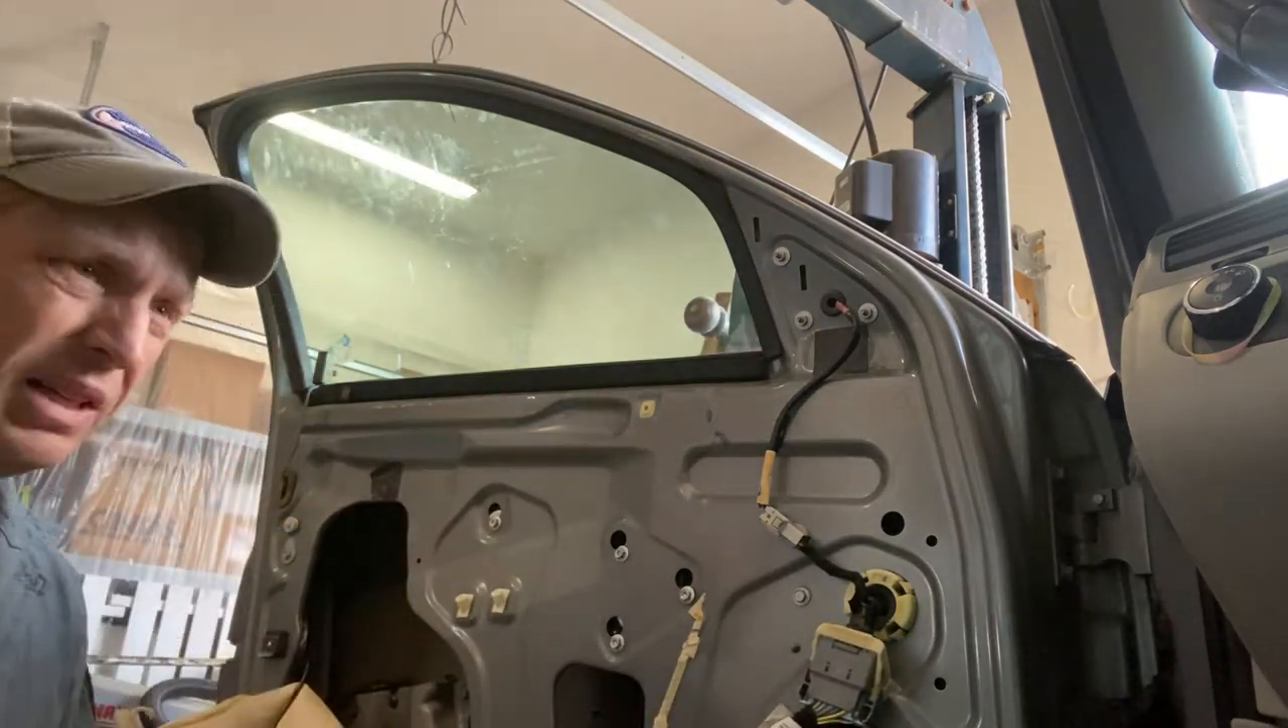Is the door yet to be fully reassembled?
Yes.